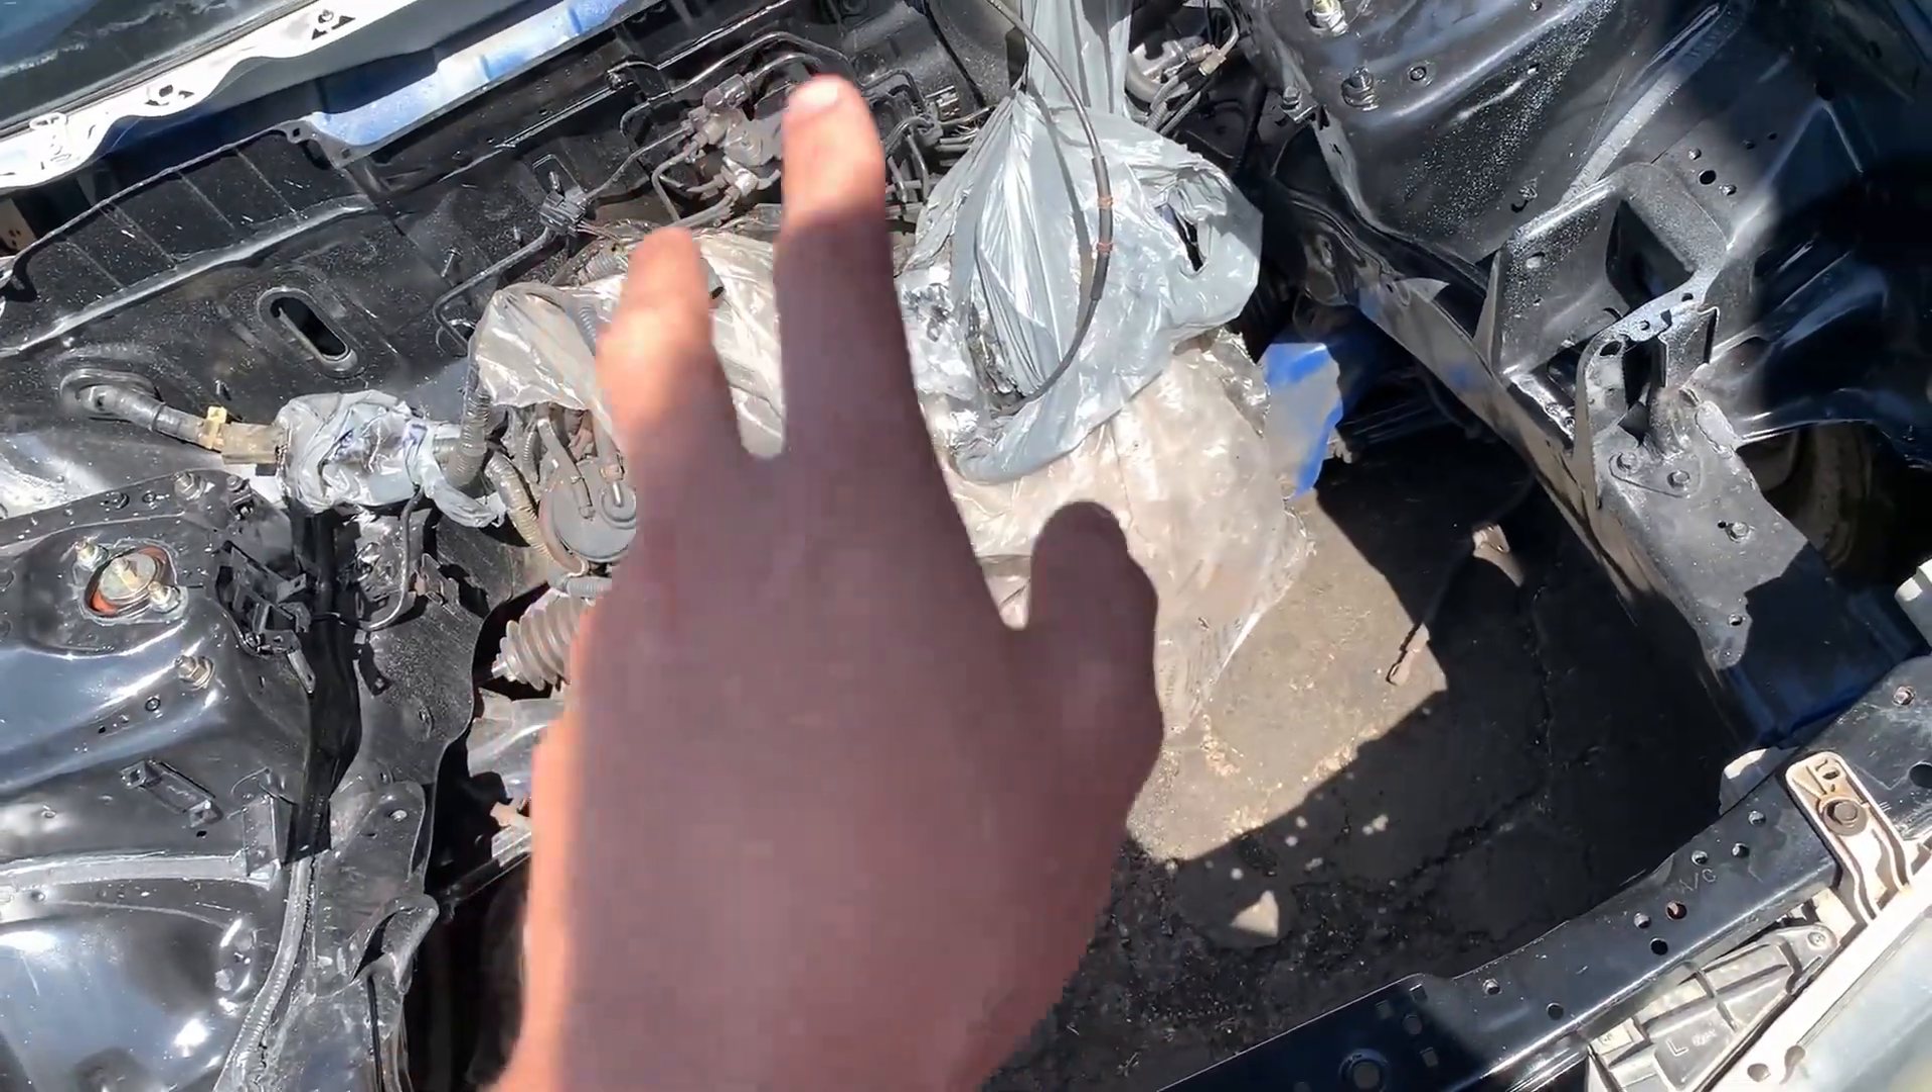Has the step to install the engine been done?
No.